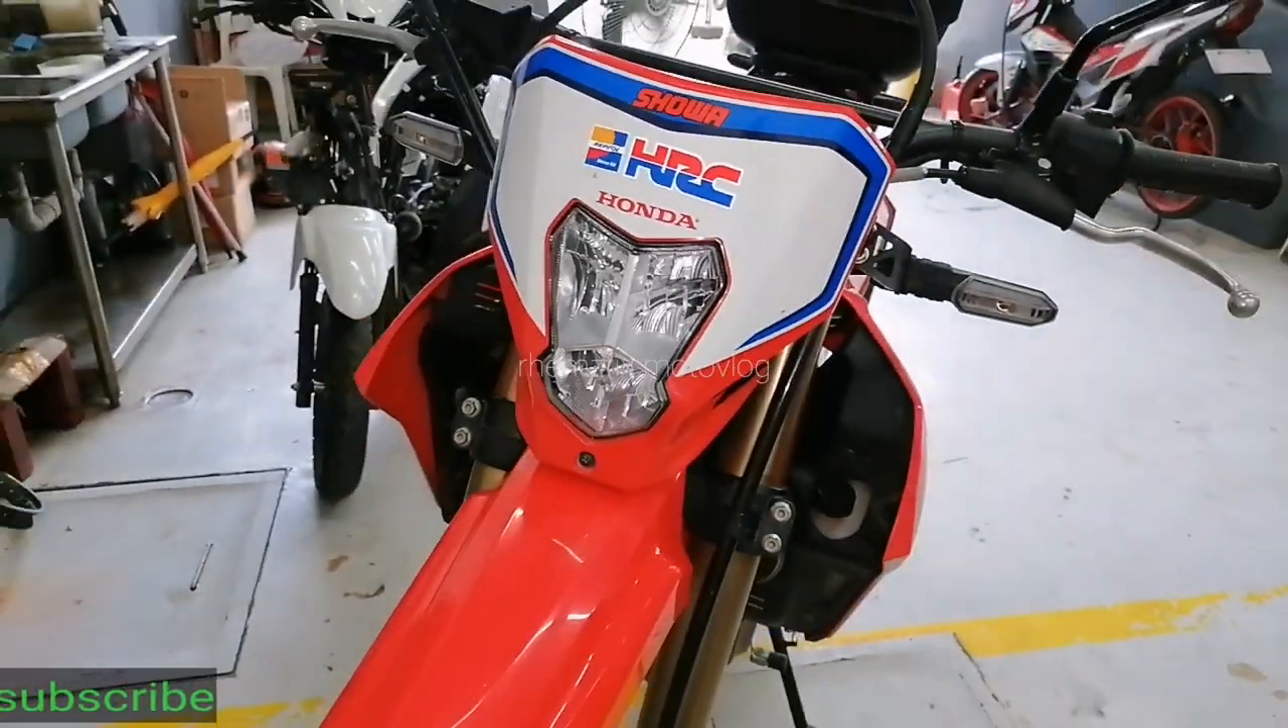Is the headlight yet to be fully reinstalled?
No.